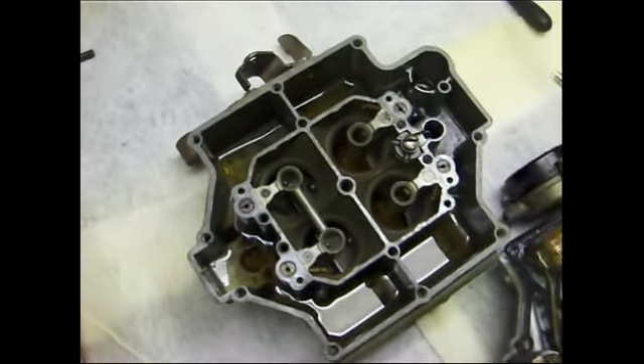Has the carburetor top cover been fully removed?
Yes.